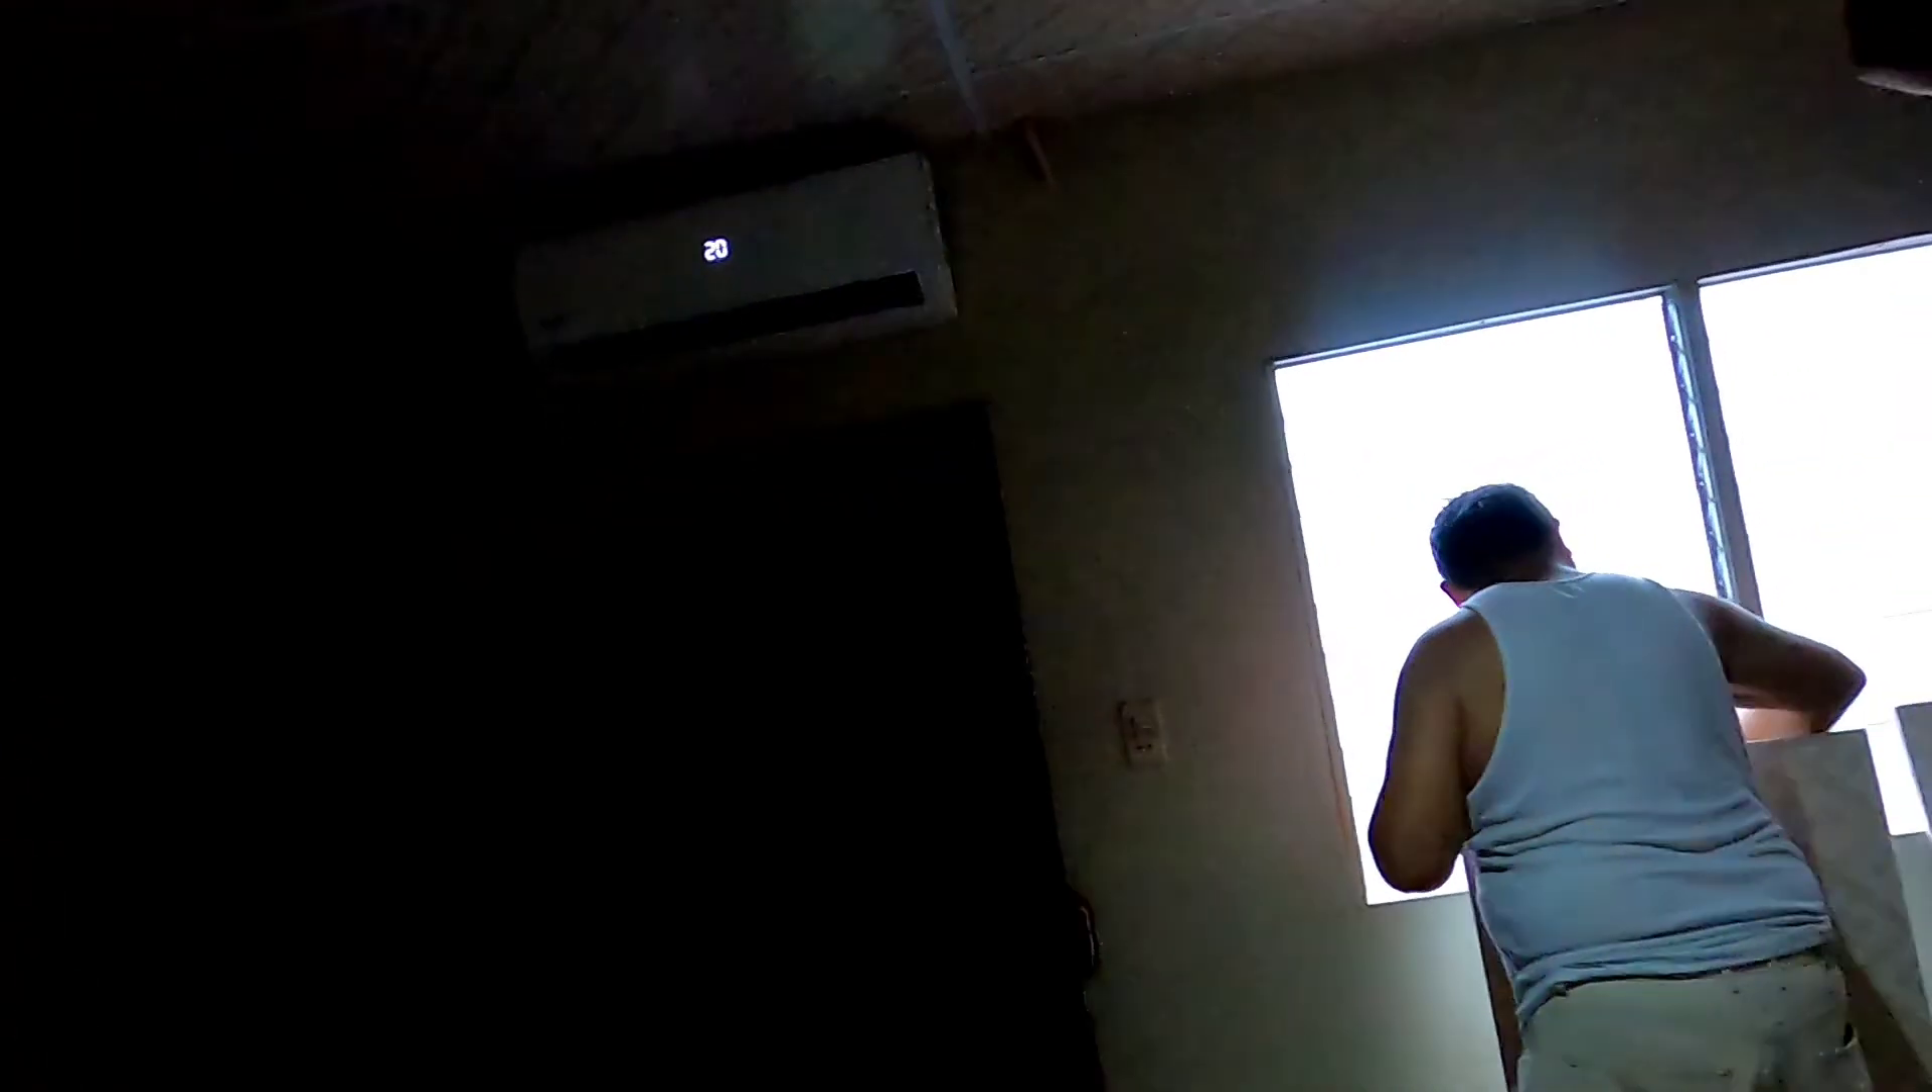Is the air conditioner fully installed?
Yes.